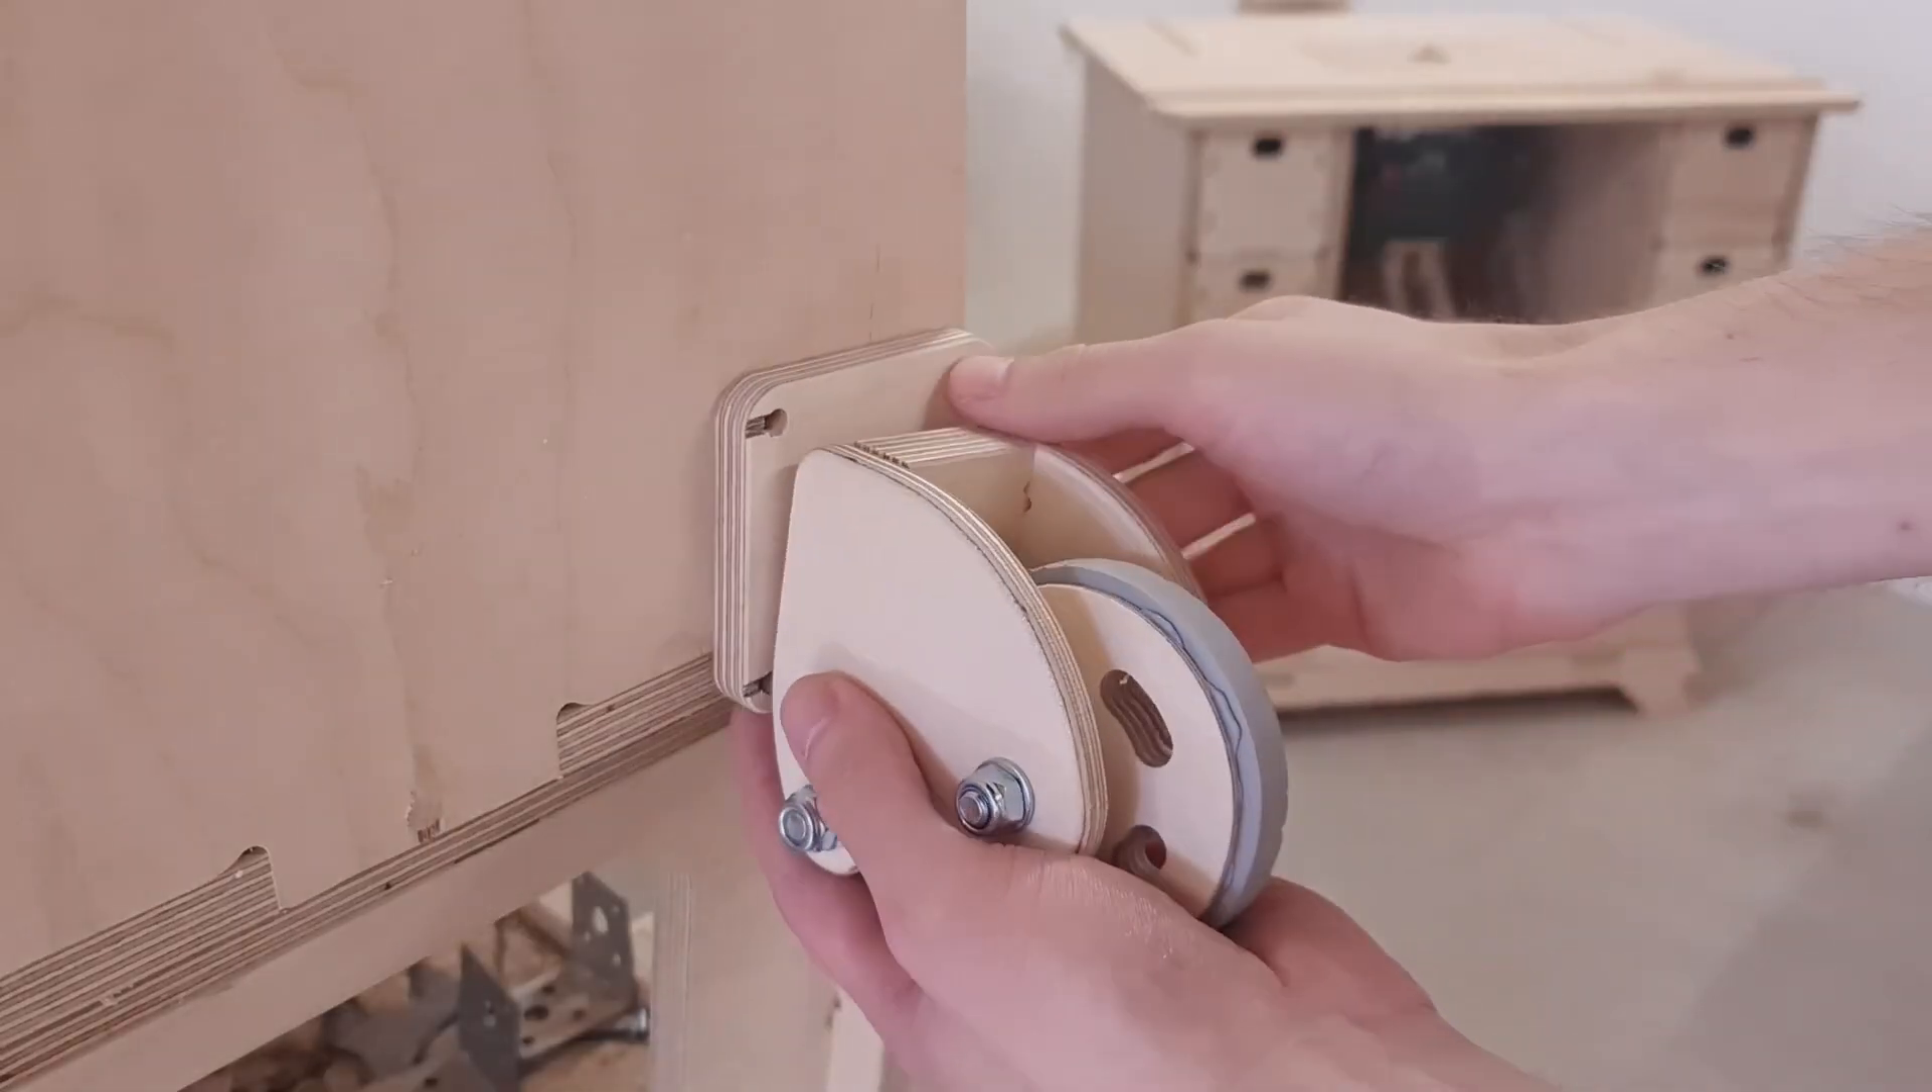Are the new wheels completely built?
Yes.